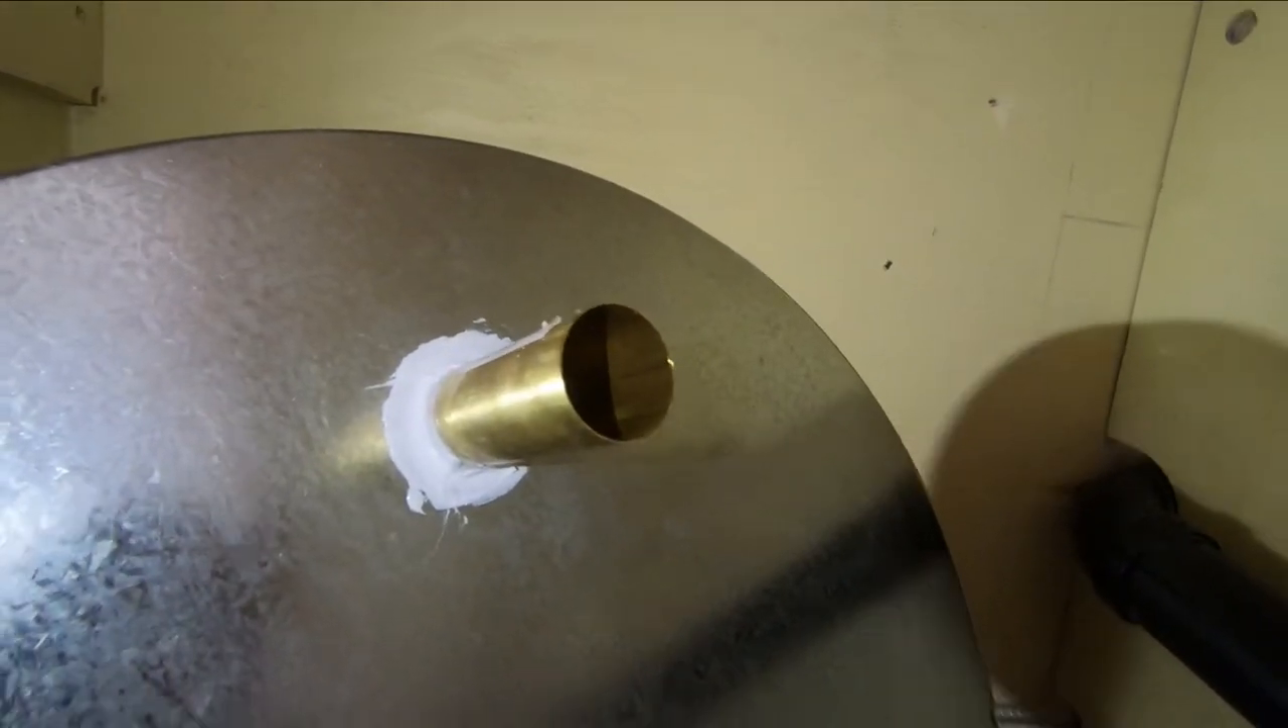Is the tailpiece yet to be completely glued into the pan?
No.